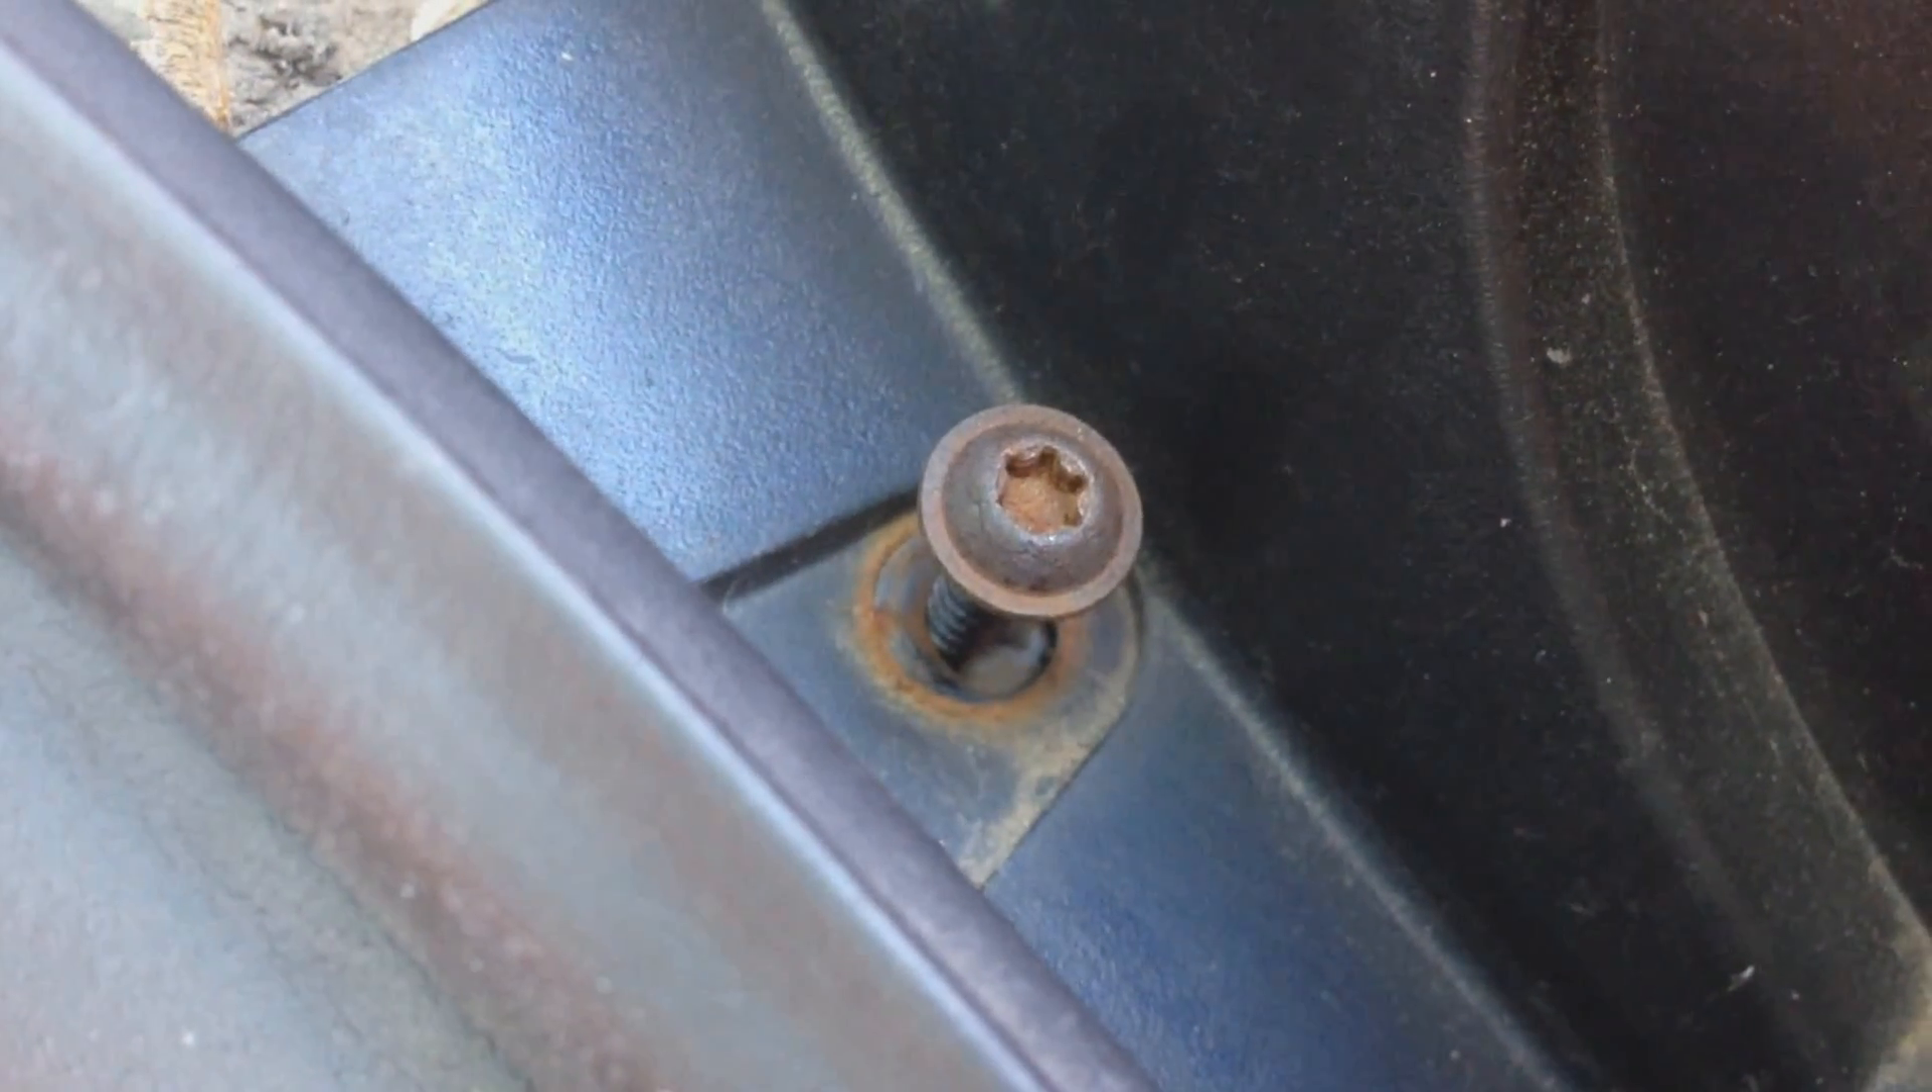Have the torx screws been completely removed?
No.